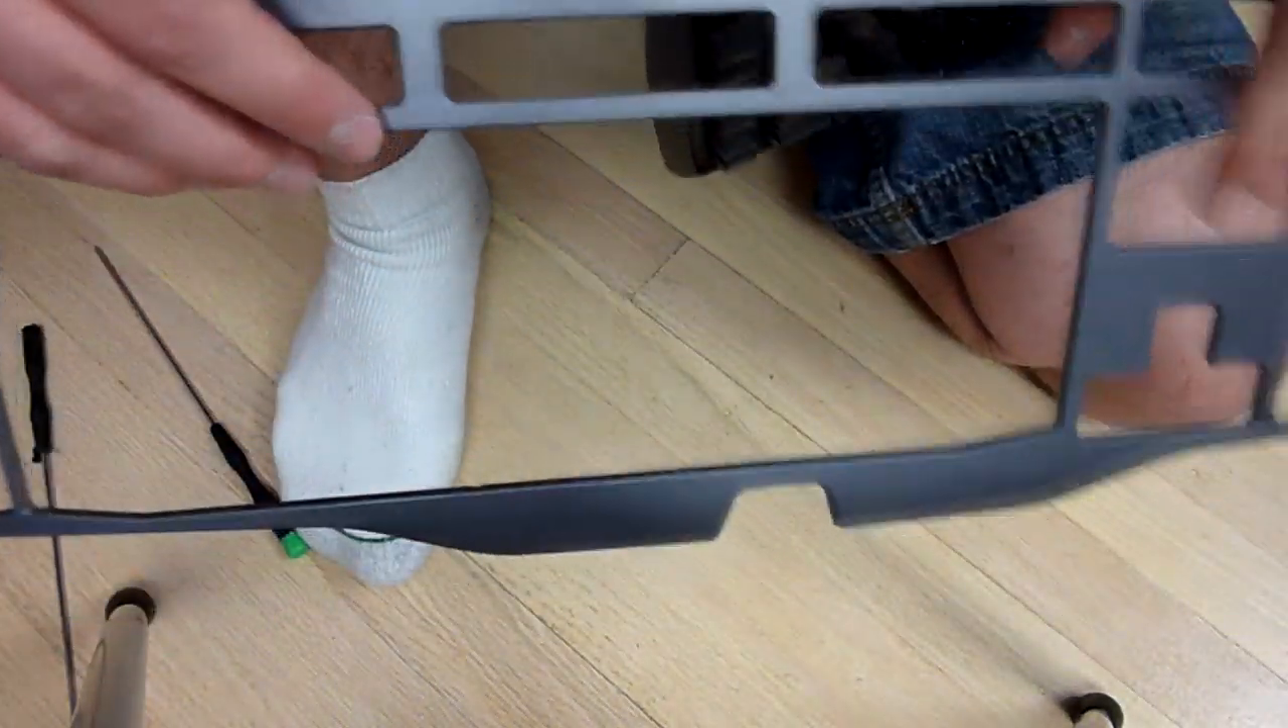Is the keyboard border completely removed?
Yes.